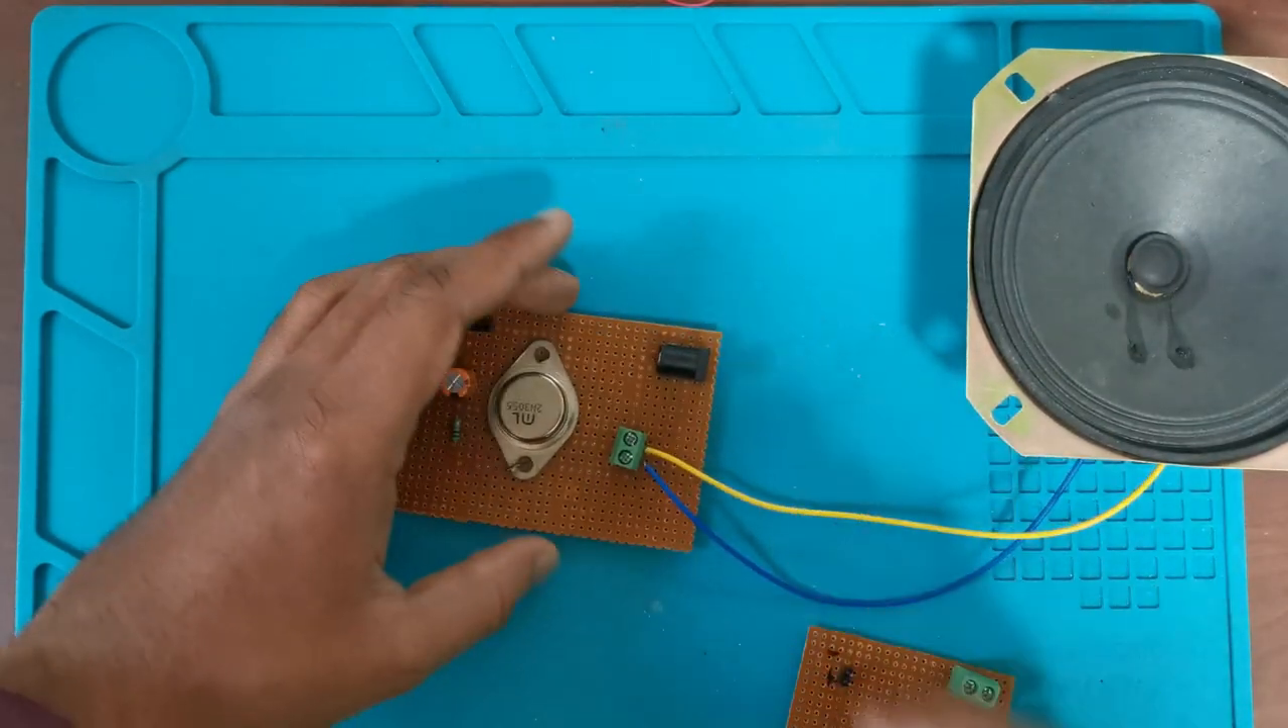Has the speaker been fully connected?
Yes.